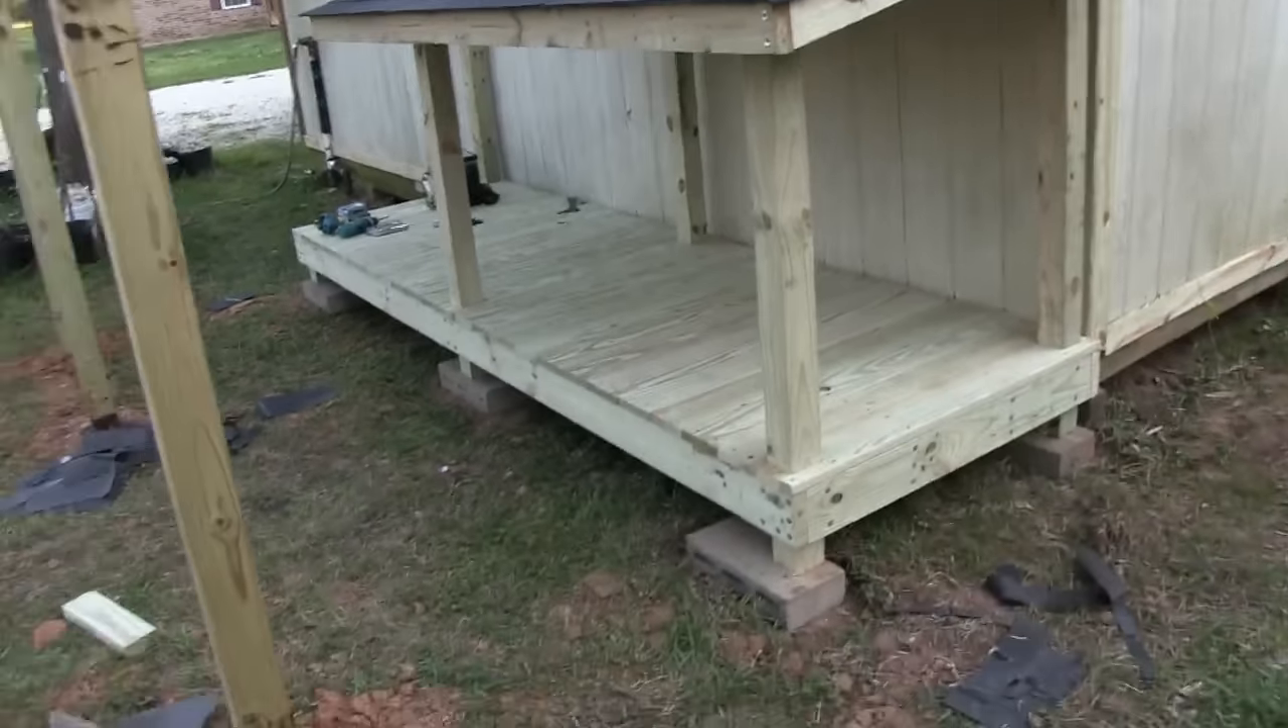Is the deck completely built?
Yes.